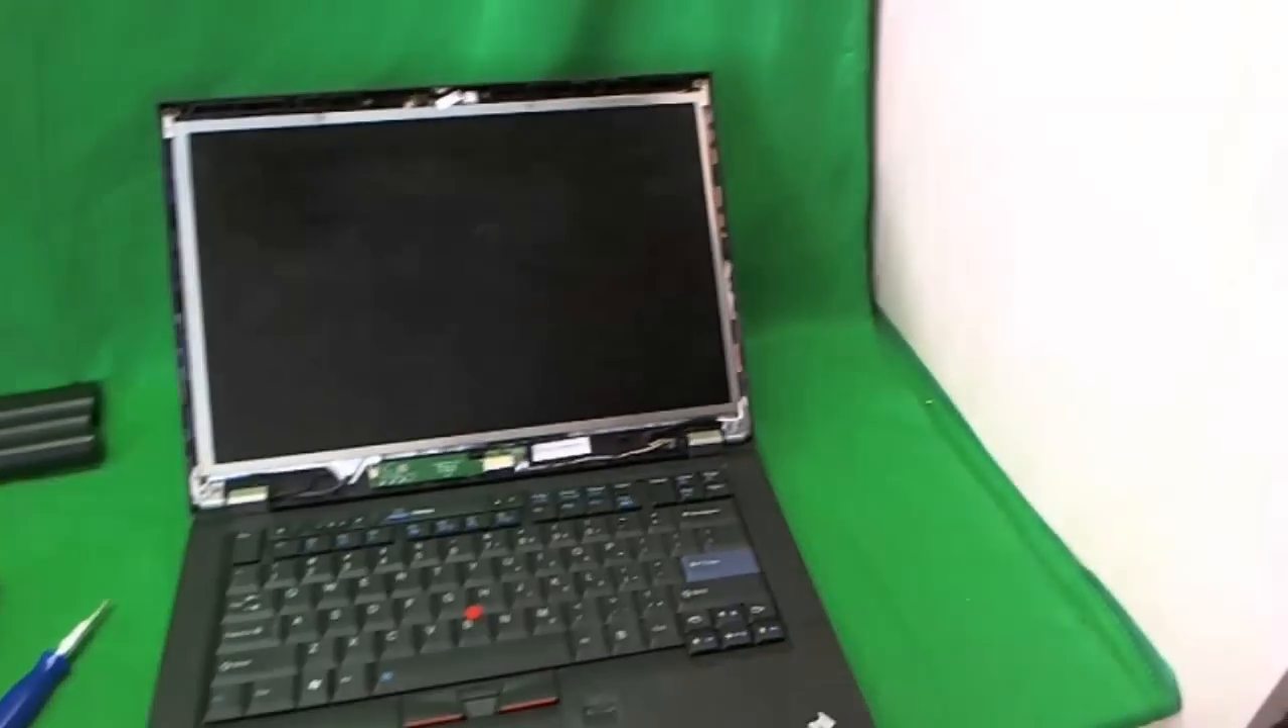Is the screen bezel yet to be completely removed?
No.